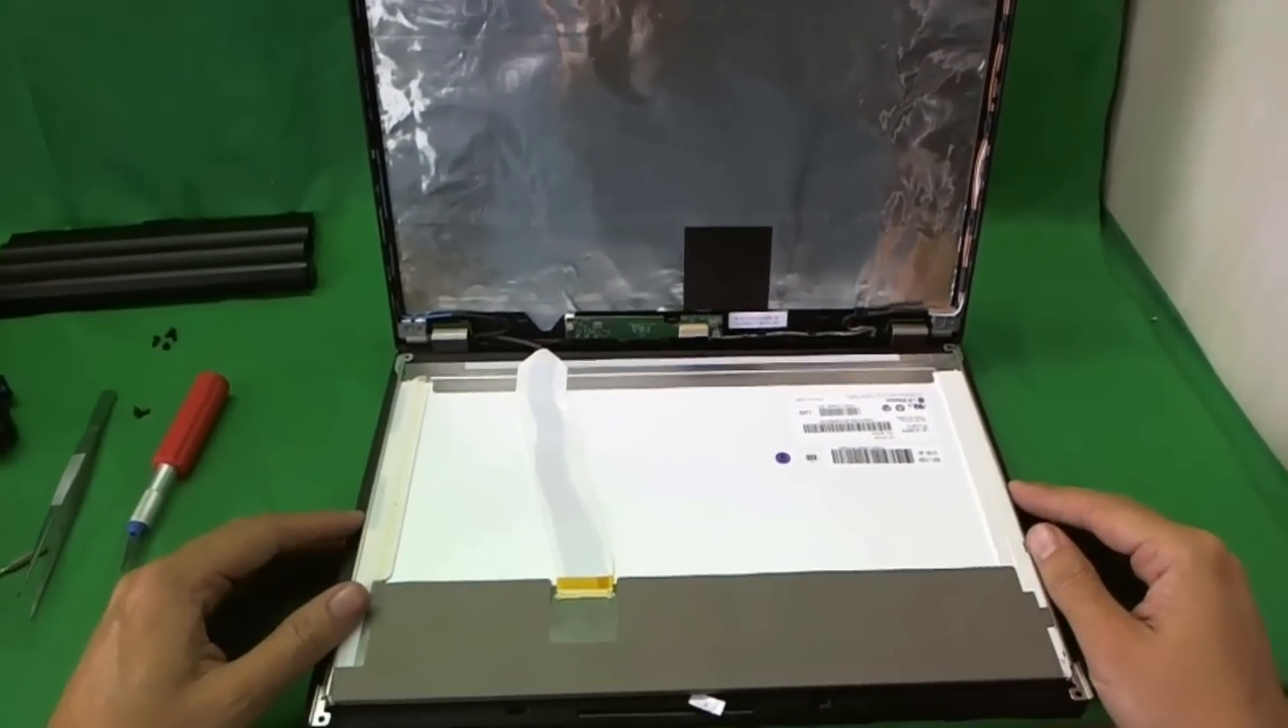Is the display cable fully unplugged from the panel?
No.